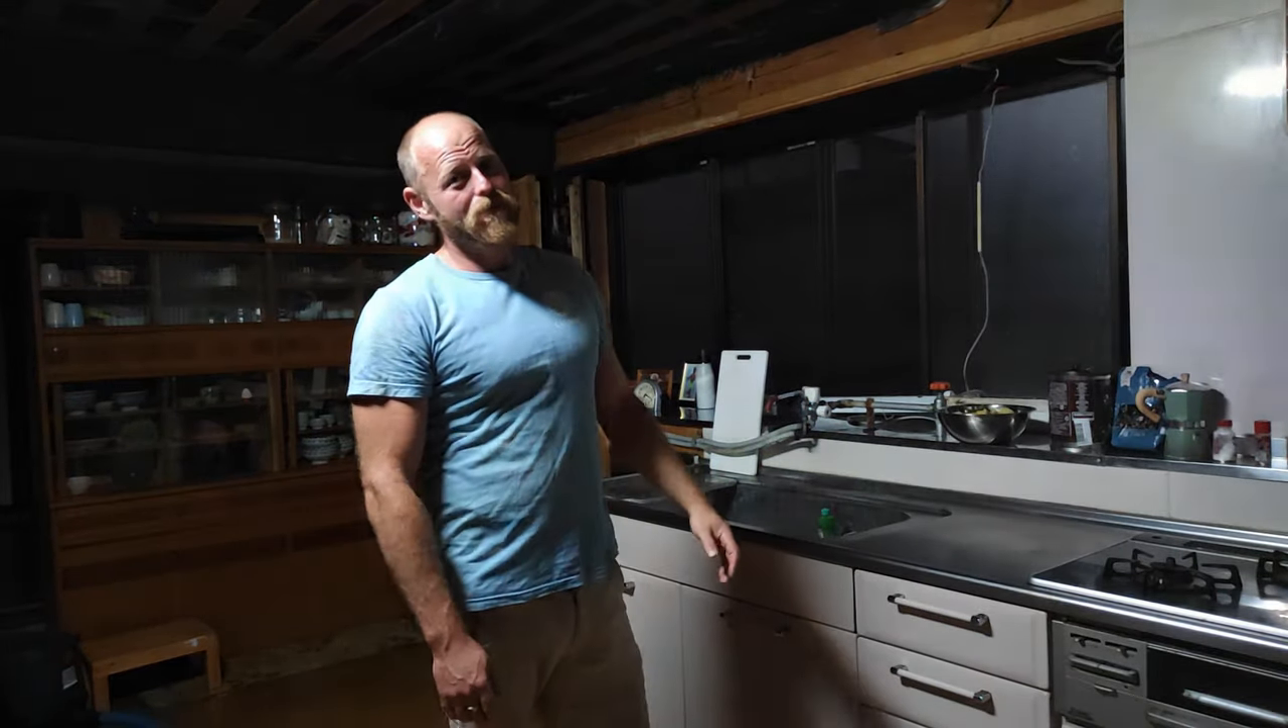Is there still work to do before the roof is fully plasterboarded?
Yes.